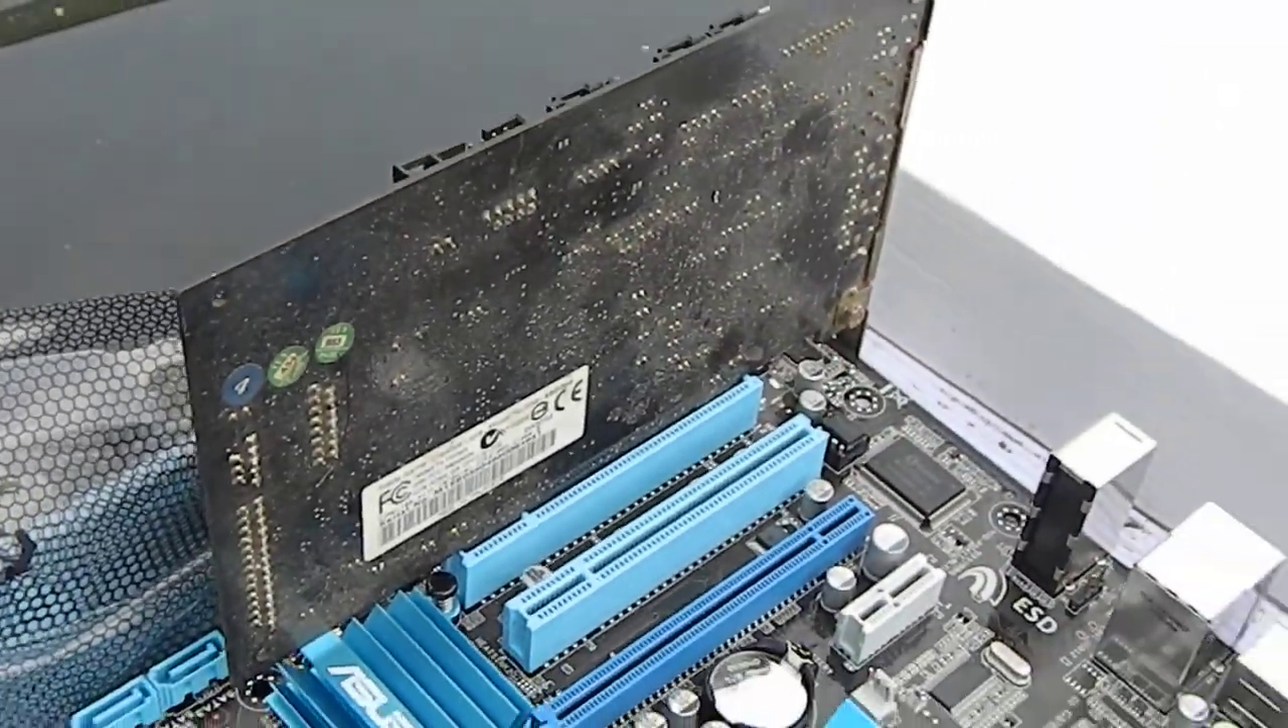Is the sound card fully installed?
Yes.